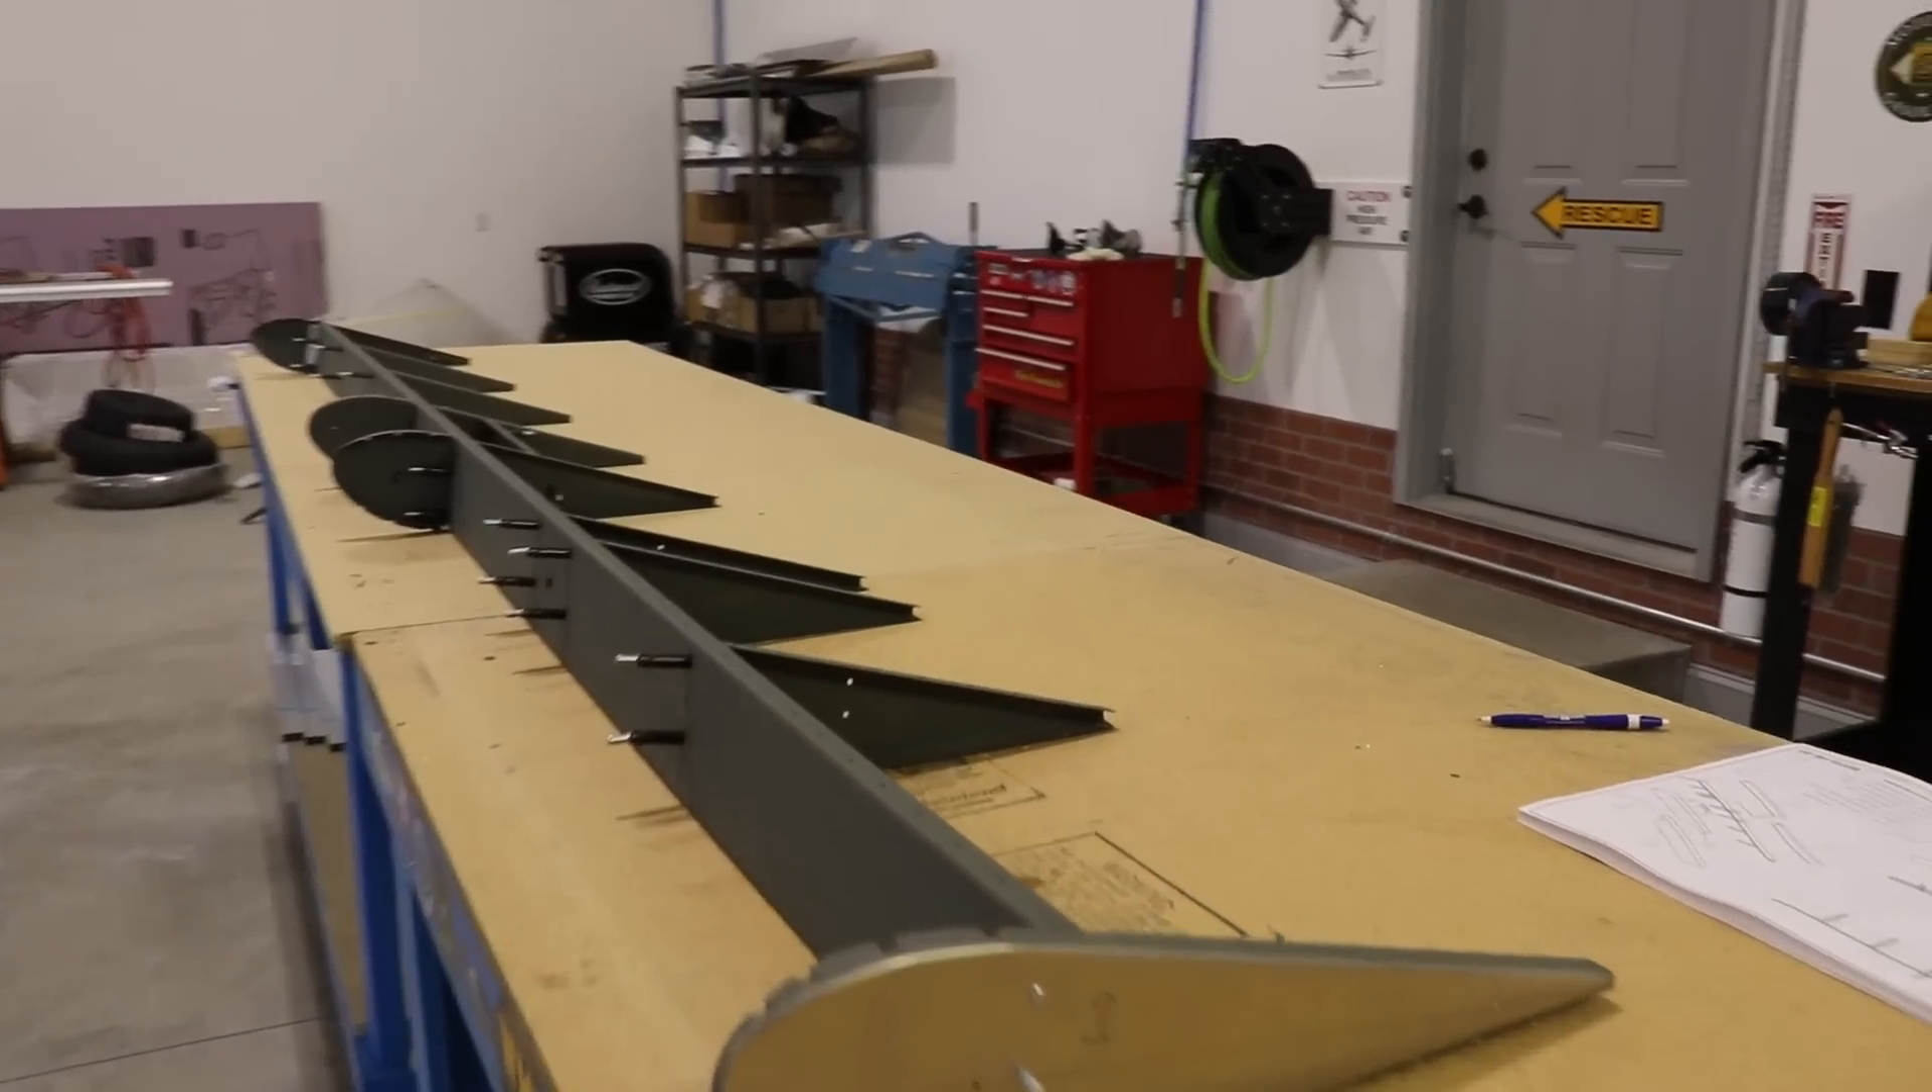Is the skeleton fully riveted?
No.